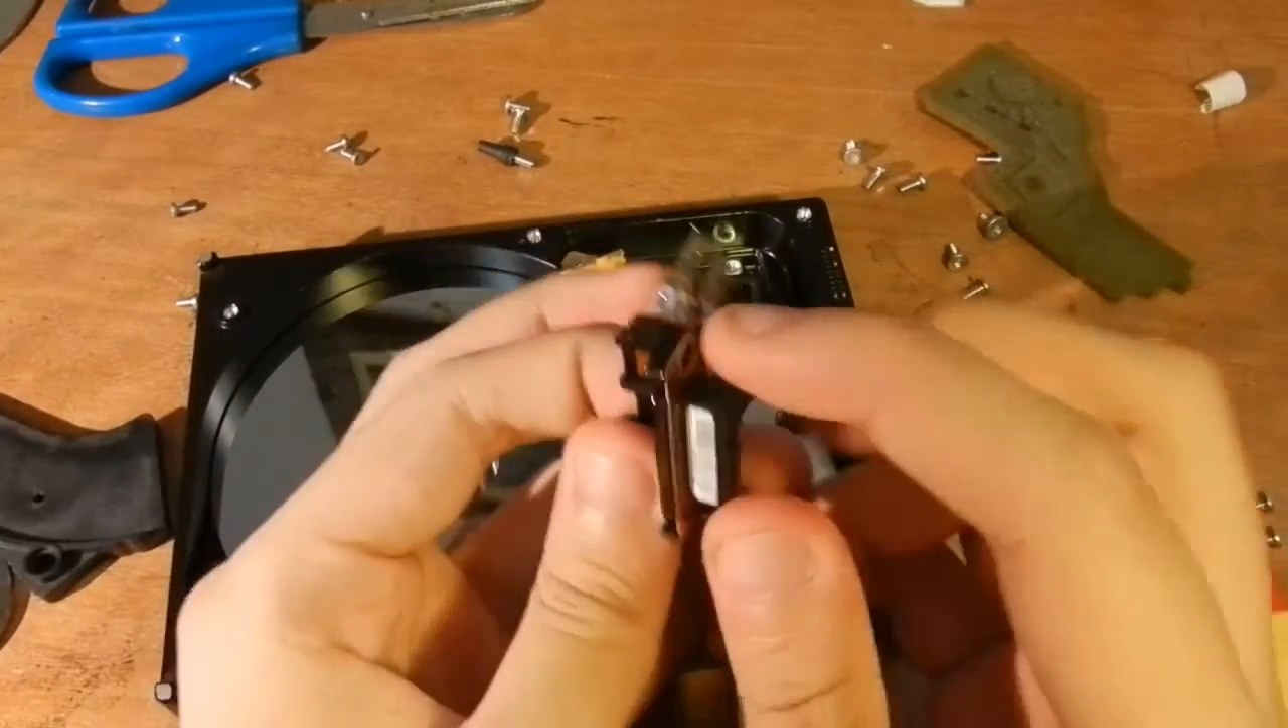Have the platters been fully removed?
No.